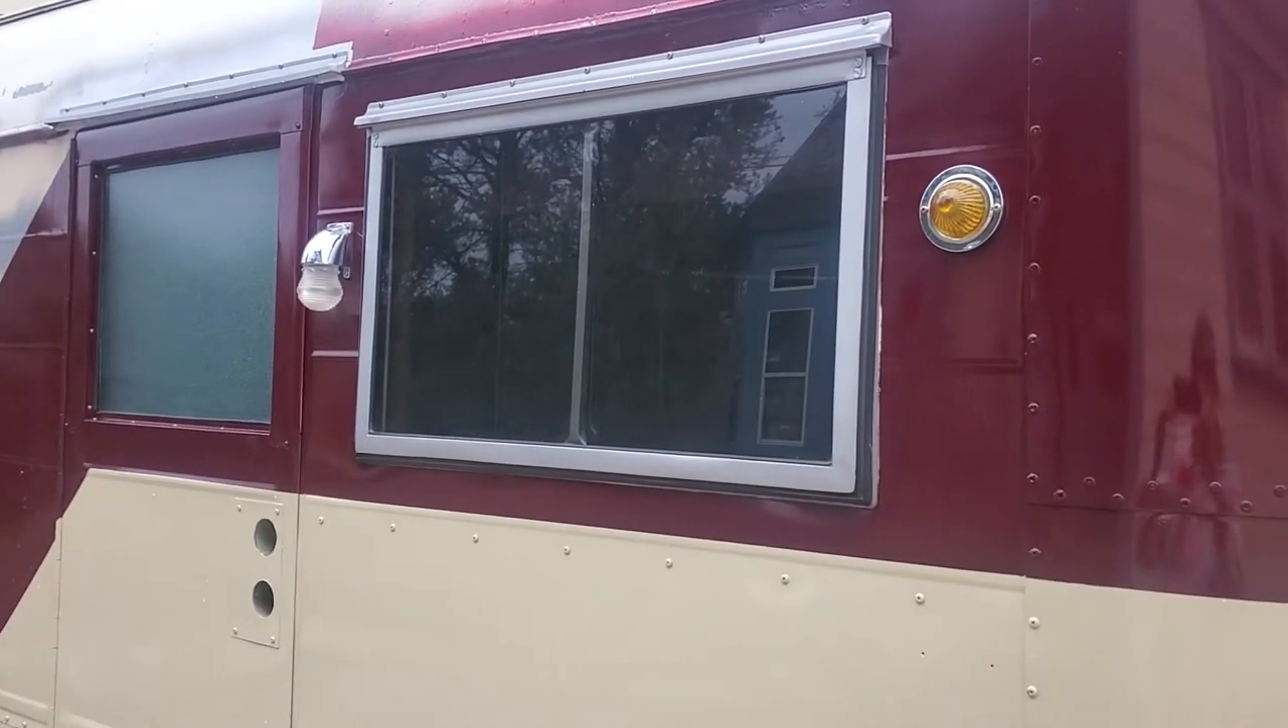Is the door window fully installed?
Yes.